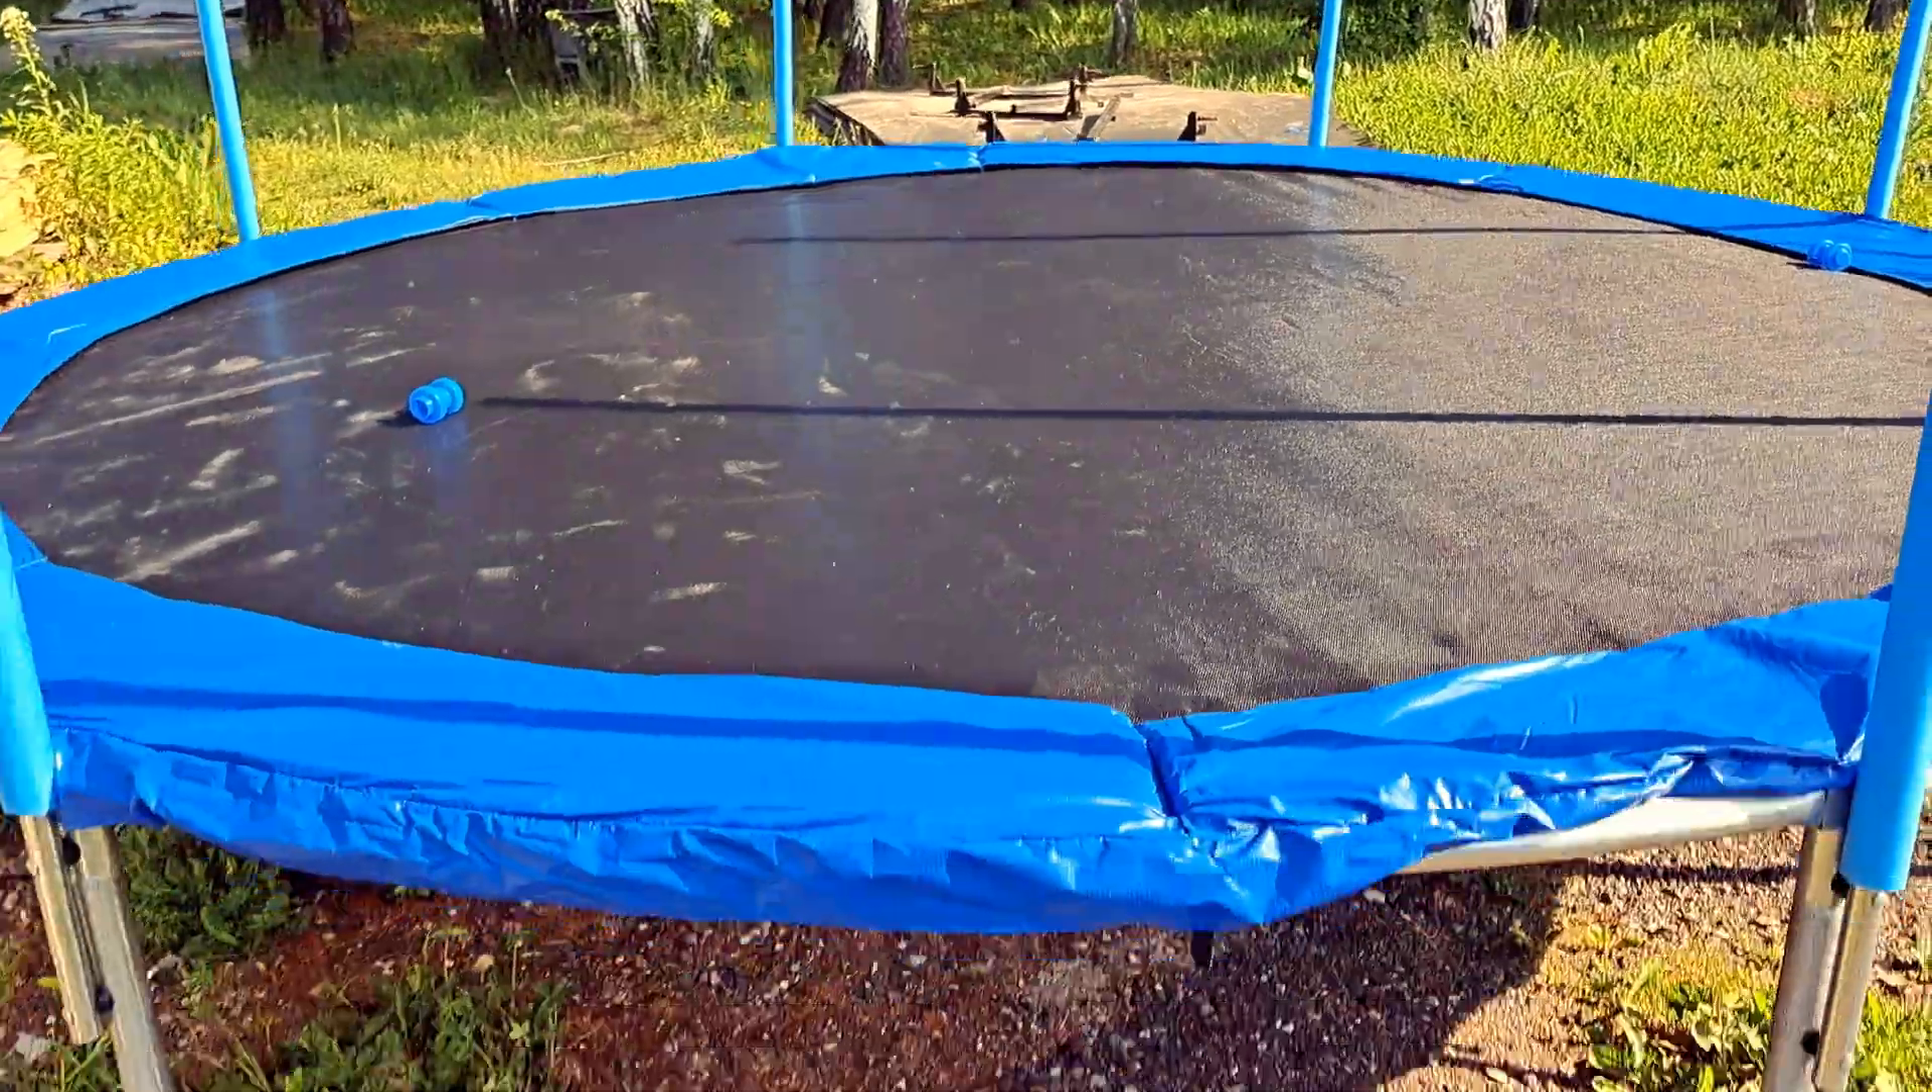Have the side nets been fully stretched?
No.